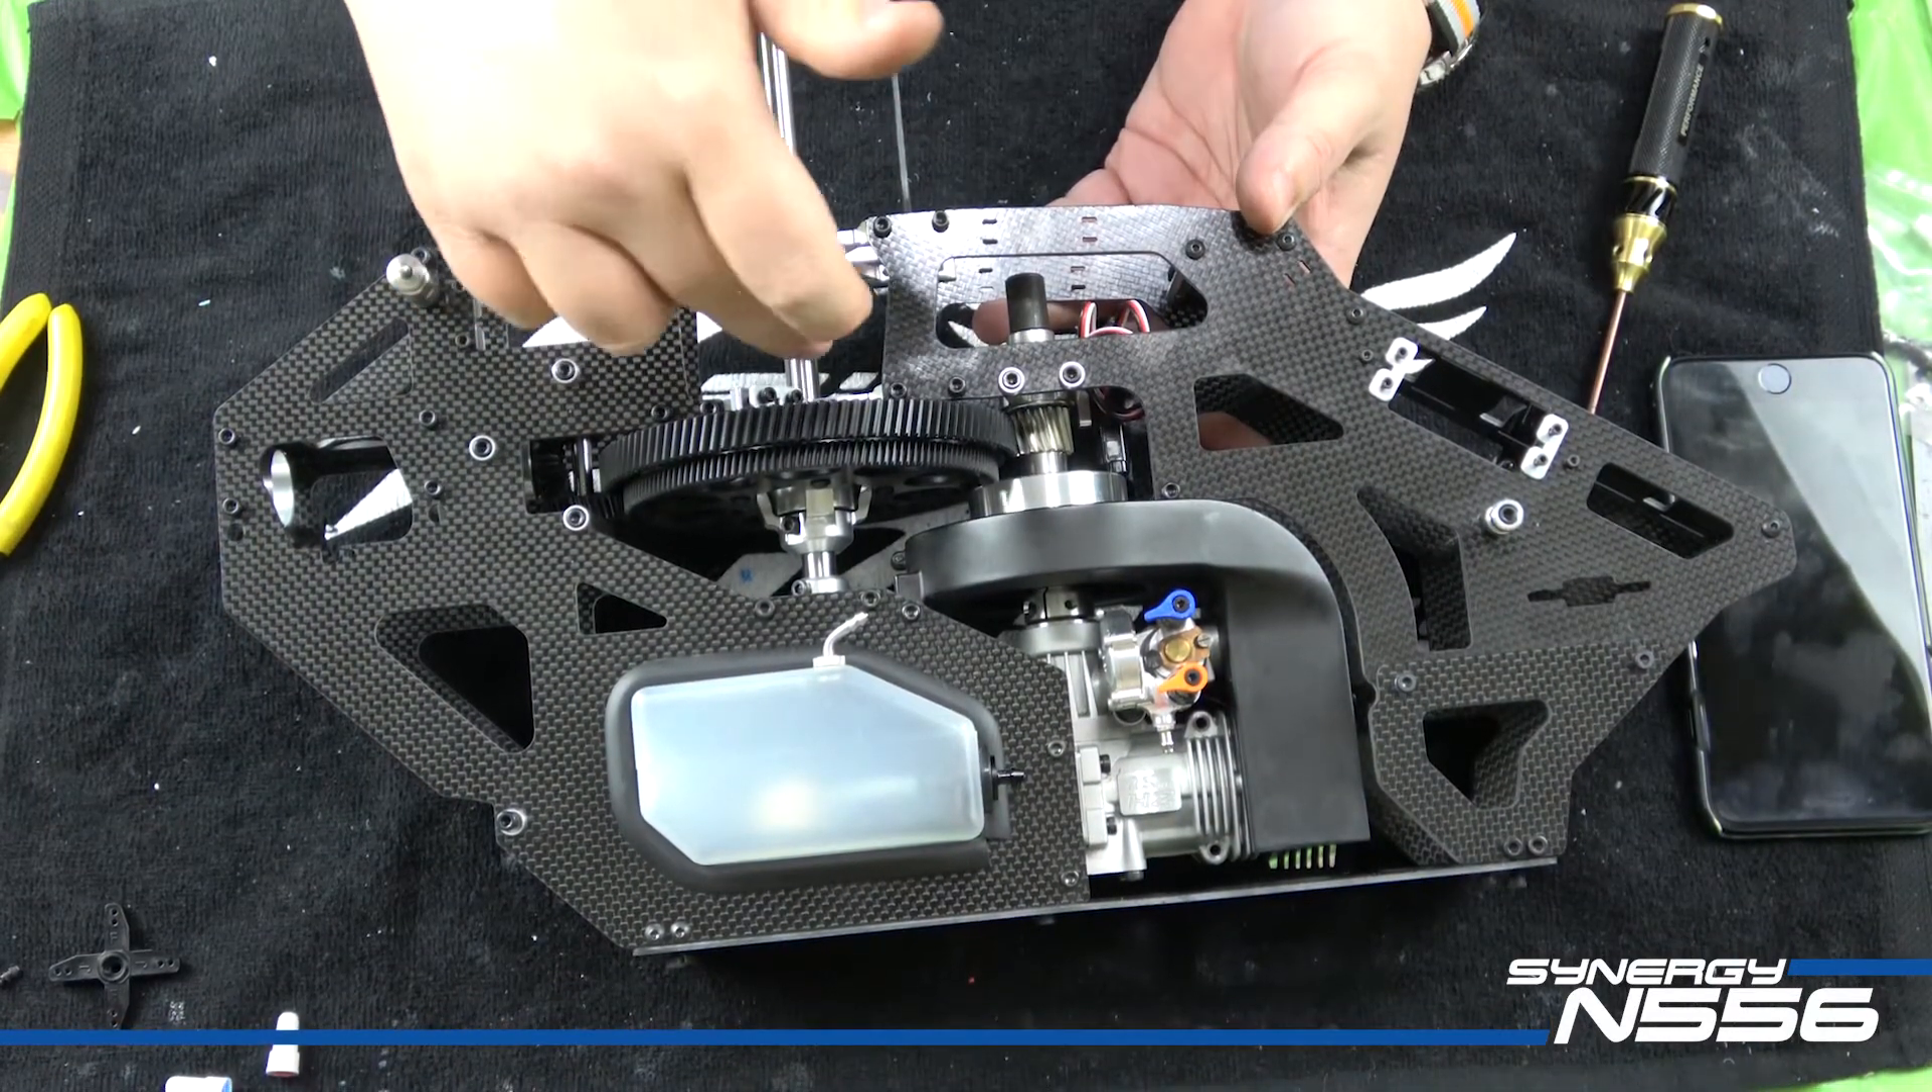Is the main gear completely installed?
Yes.